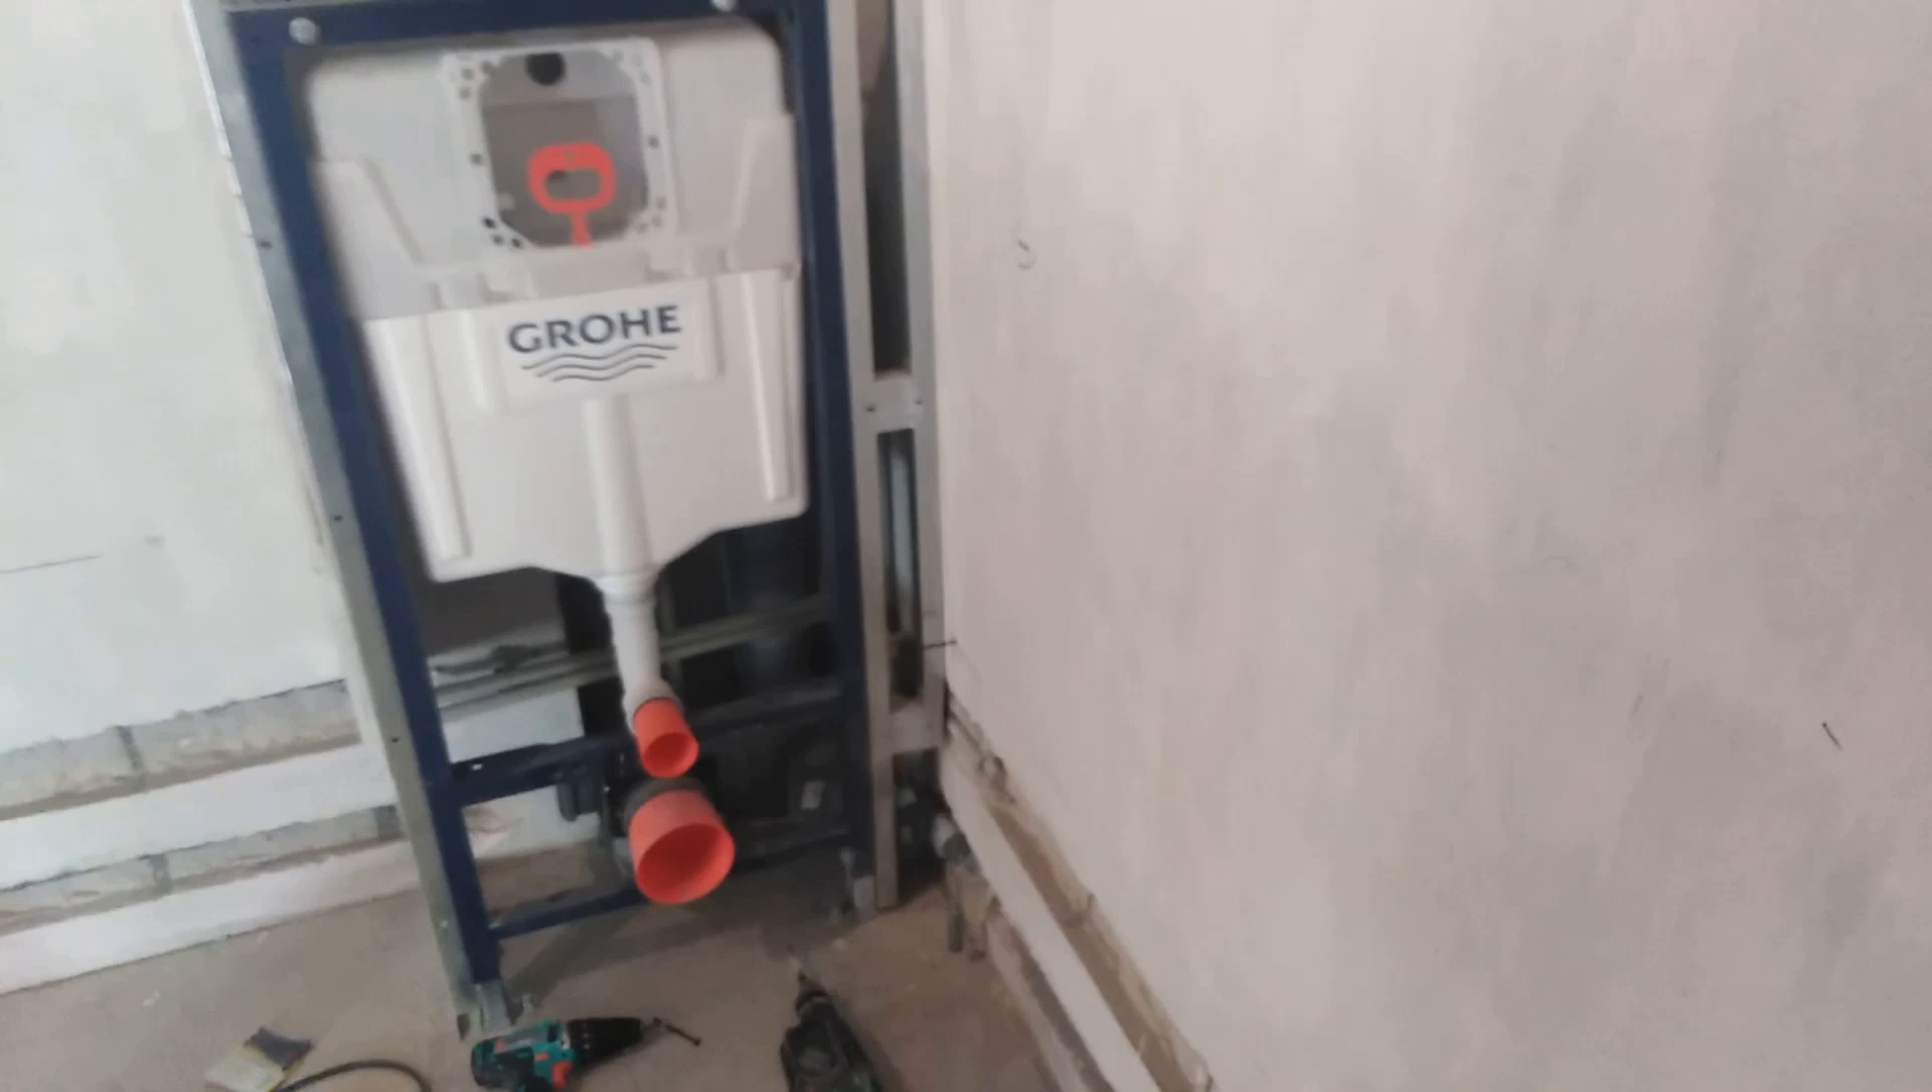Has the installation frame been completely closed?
No.